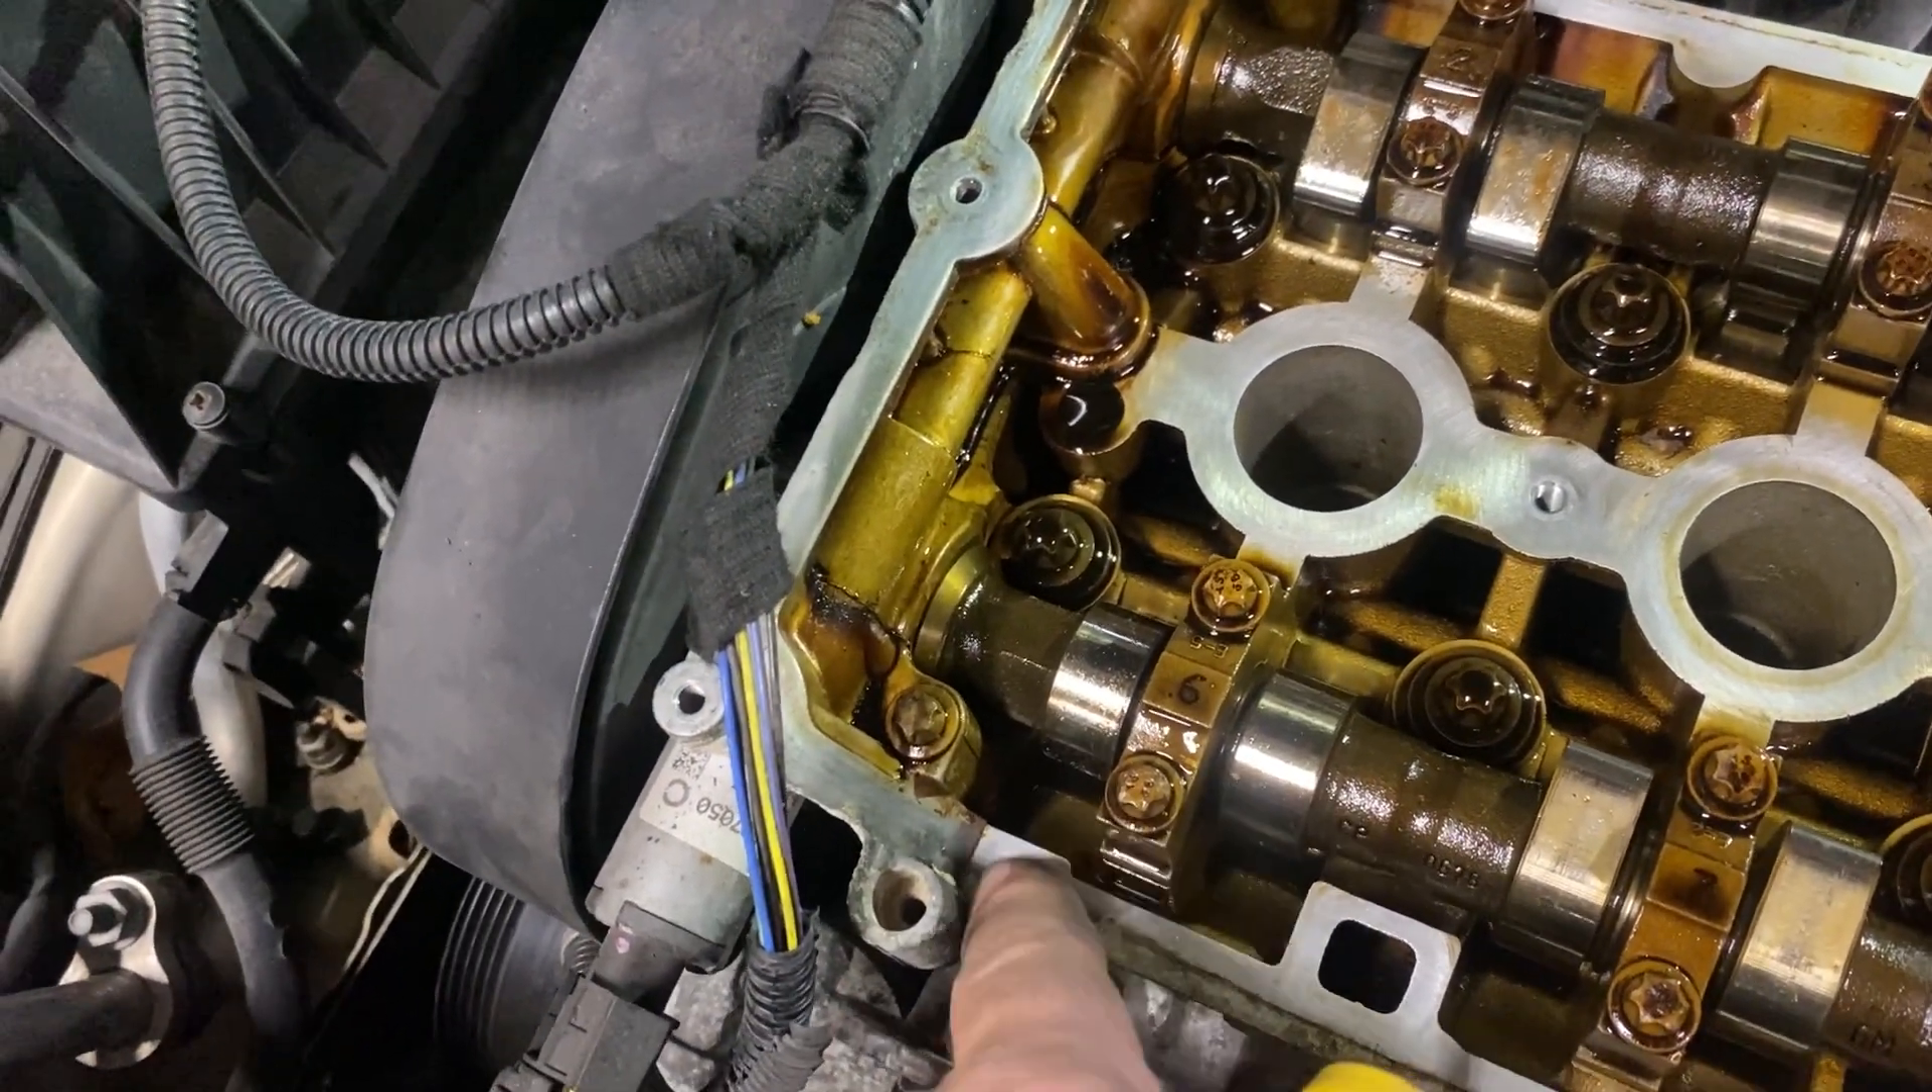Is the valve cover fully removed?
Yes.